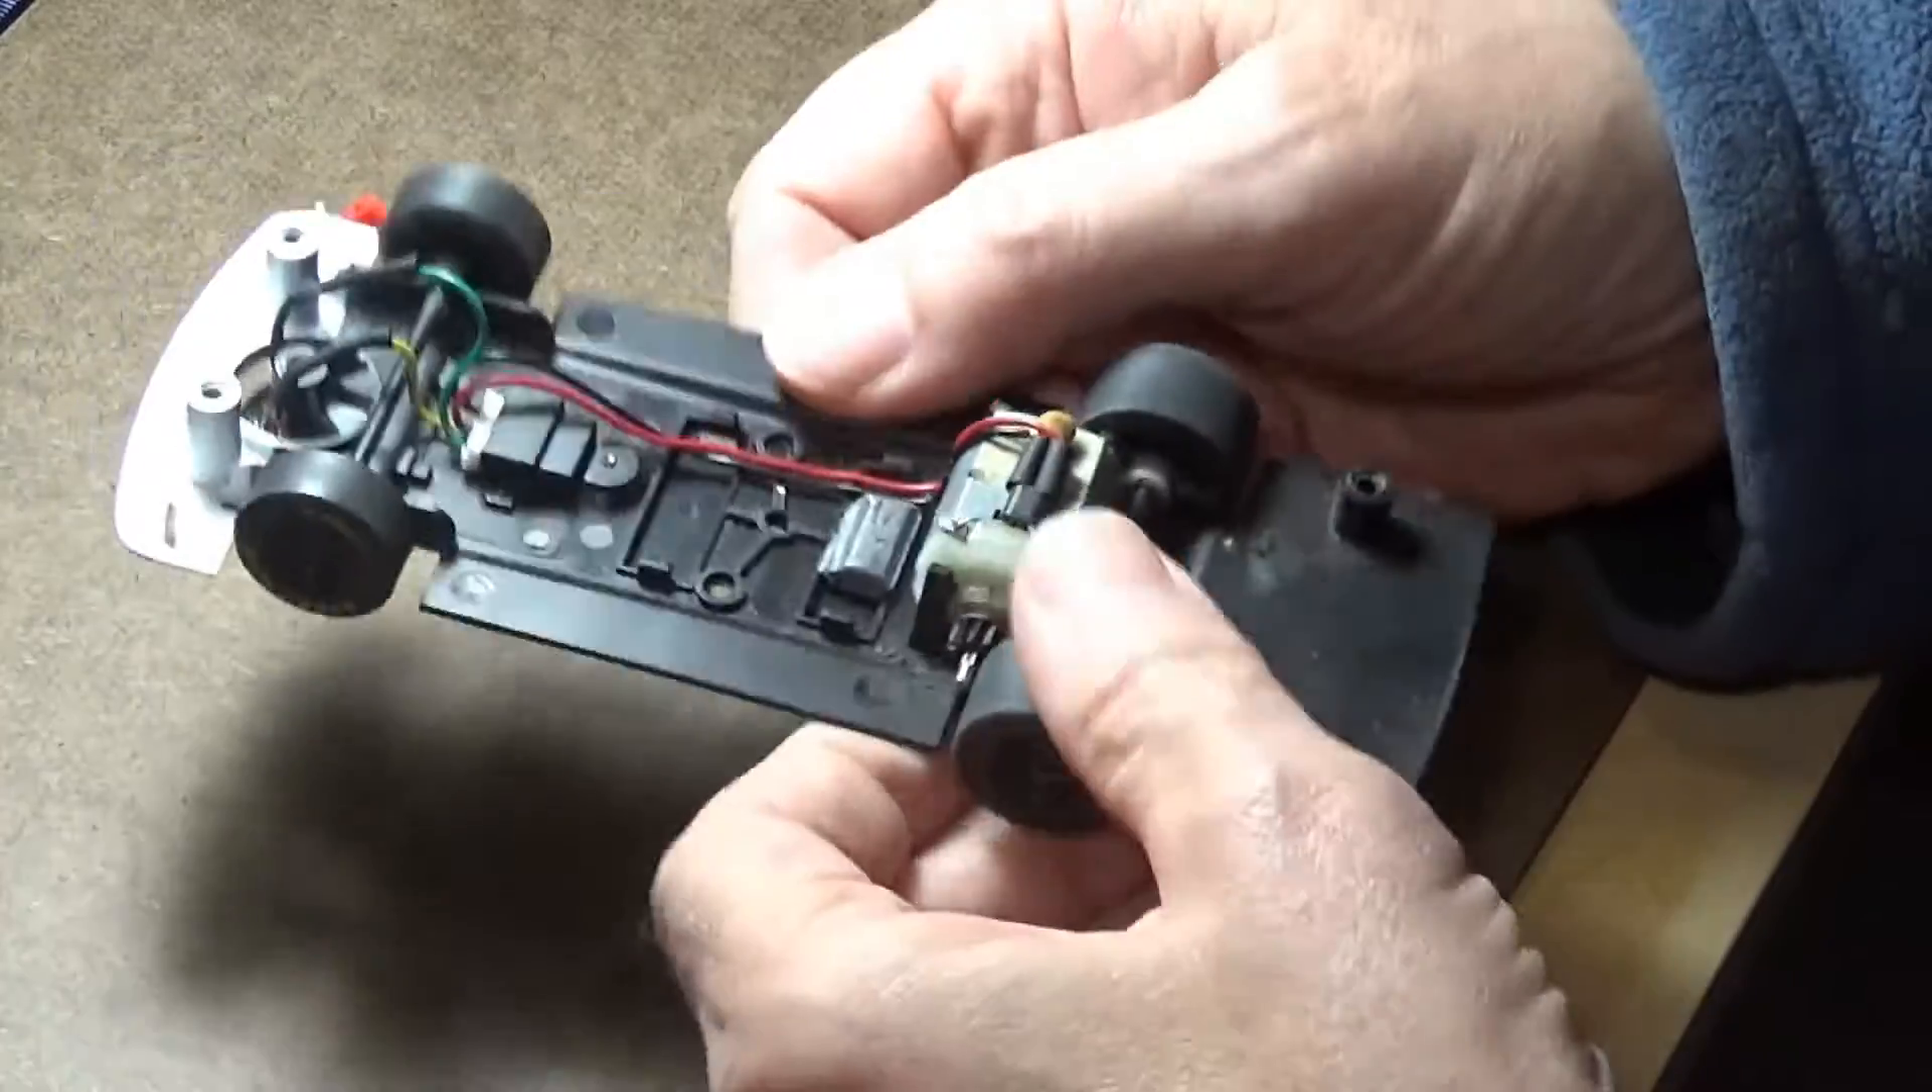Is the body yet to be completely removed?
No.